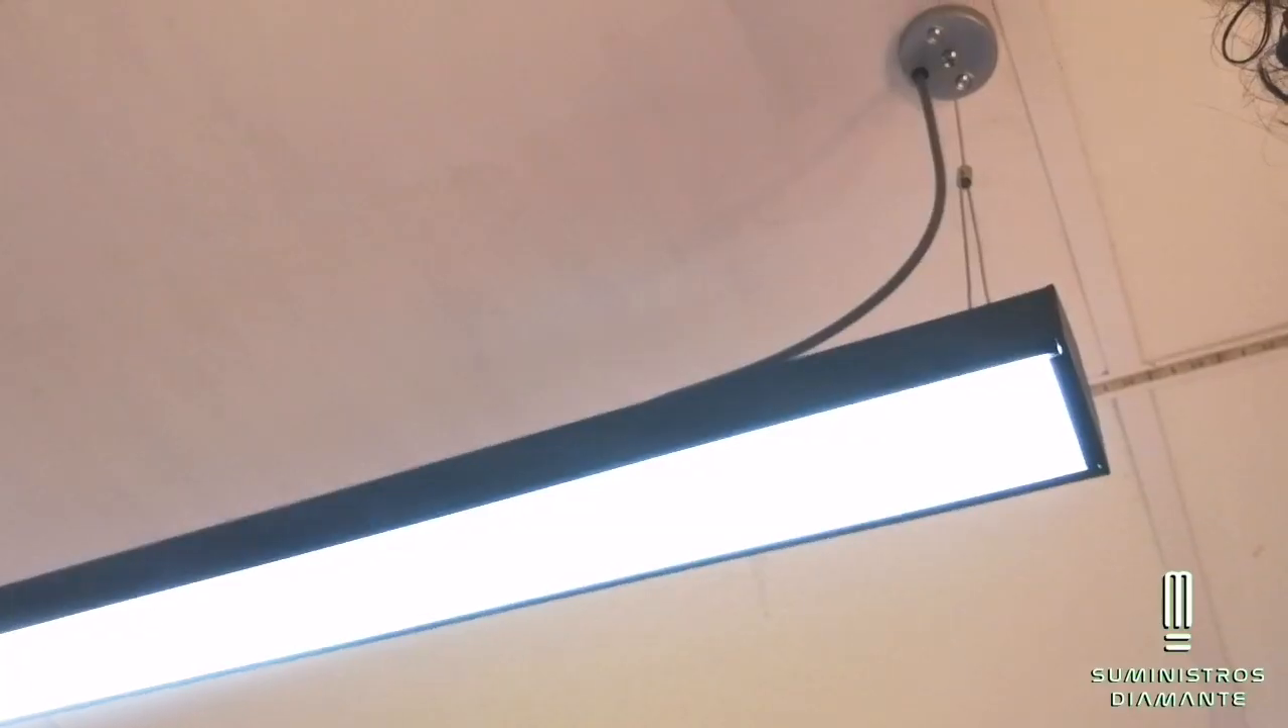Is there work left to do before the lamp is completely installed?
No.